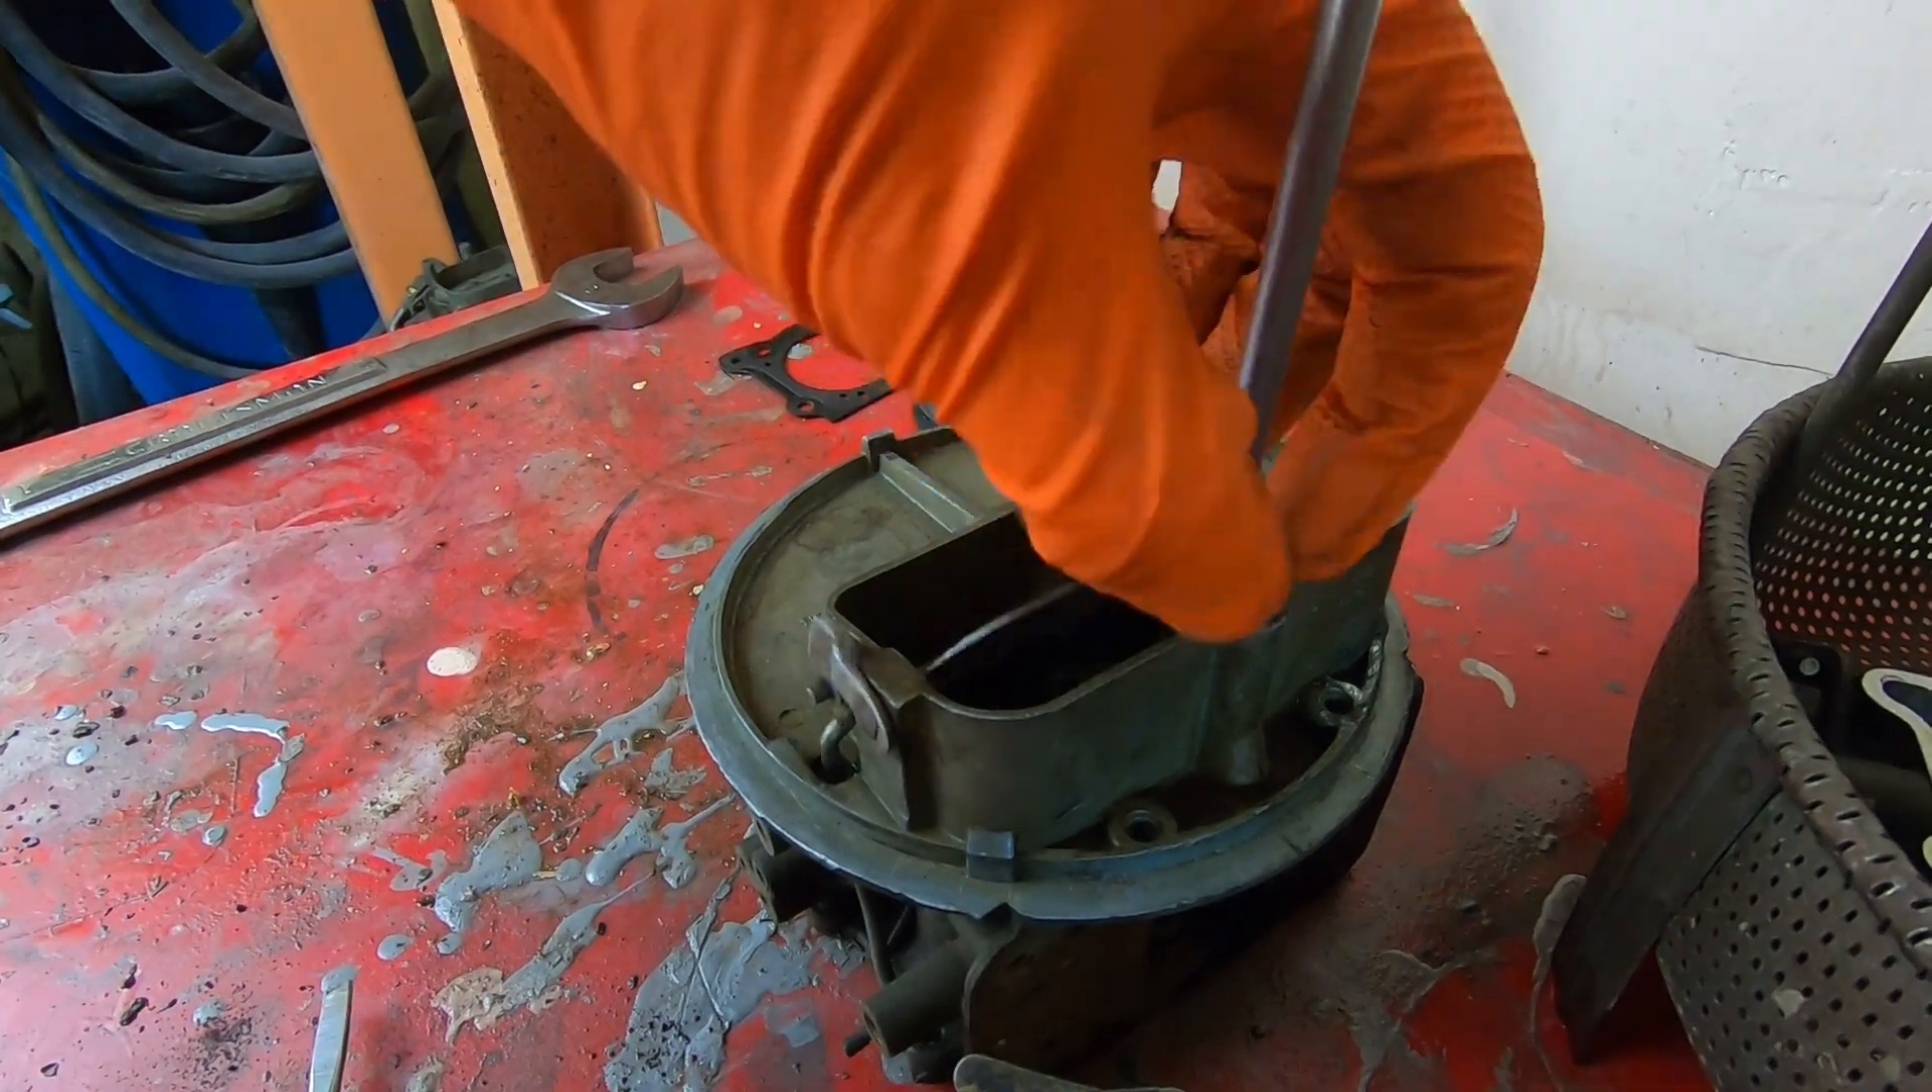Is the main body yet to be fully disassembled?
Yes.